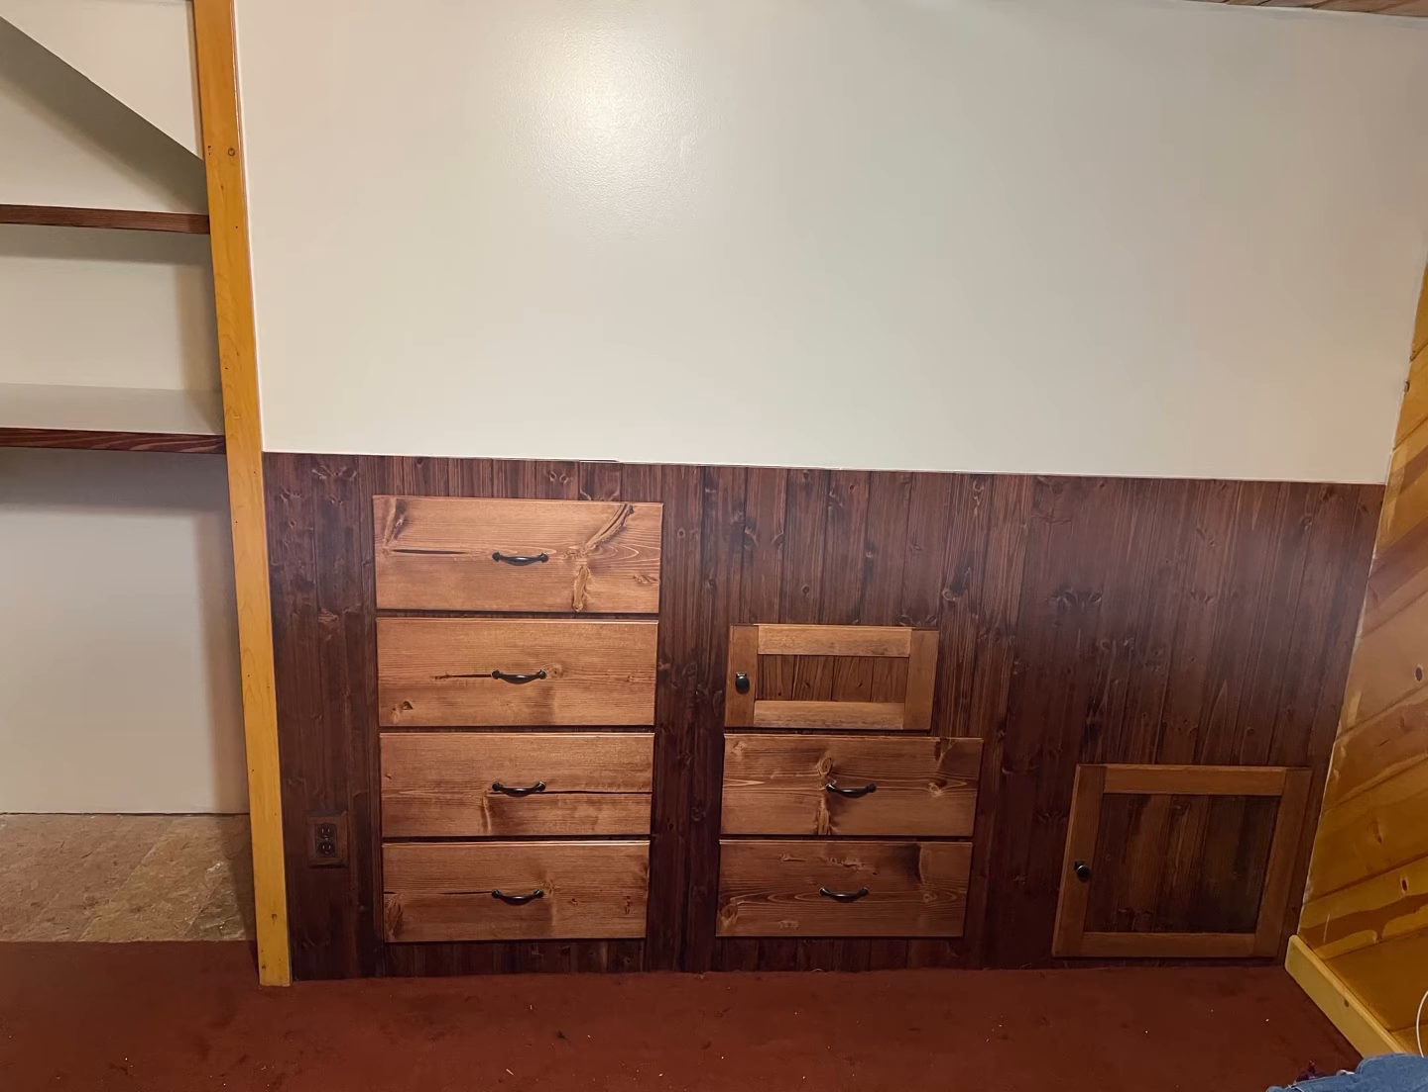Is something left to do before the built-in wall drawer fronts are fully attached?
No.